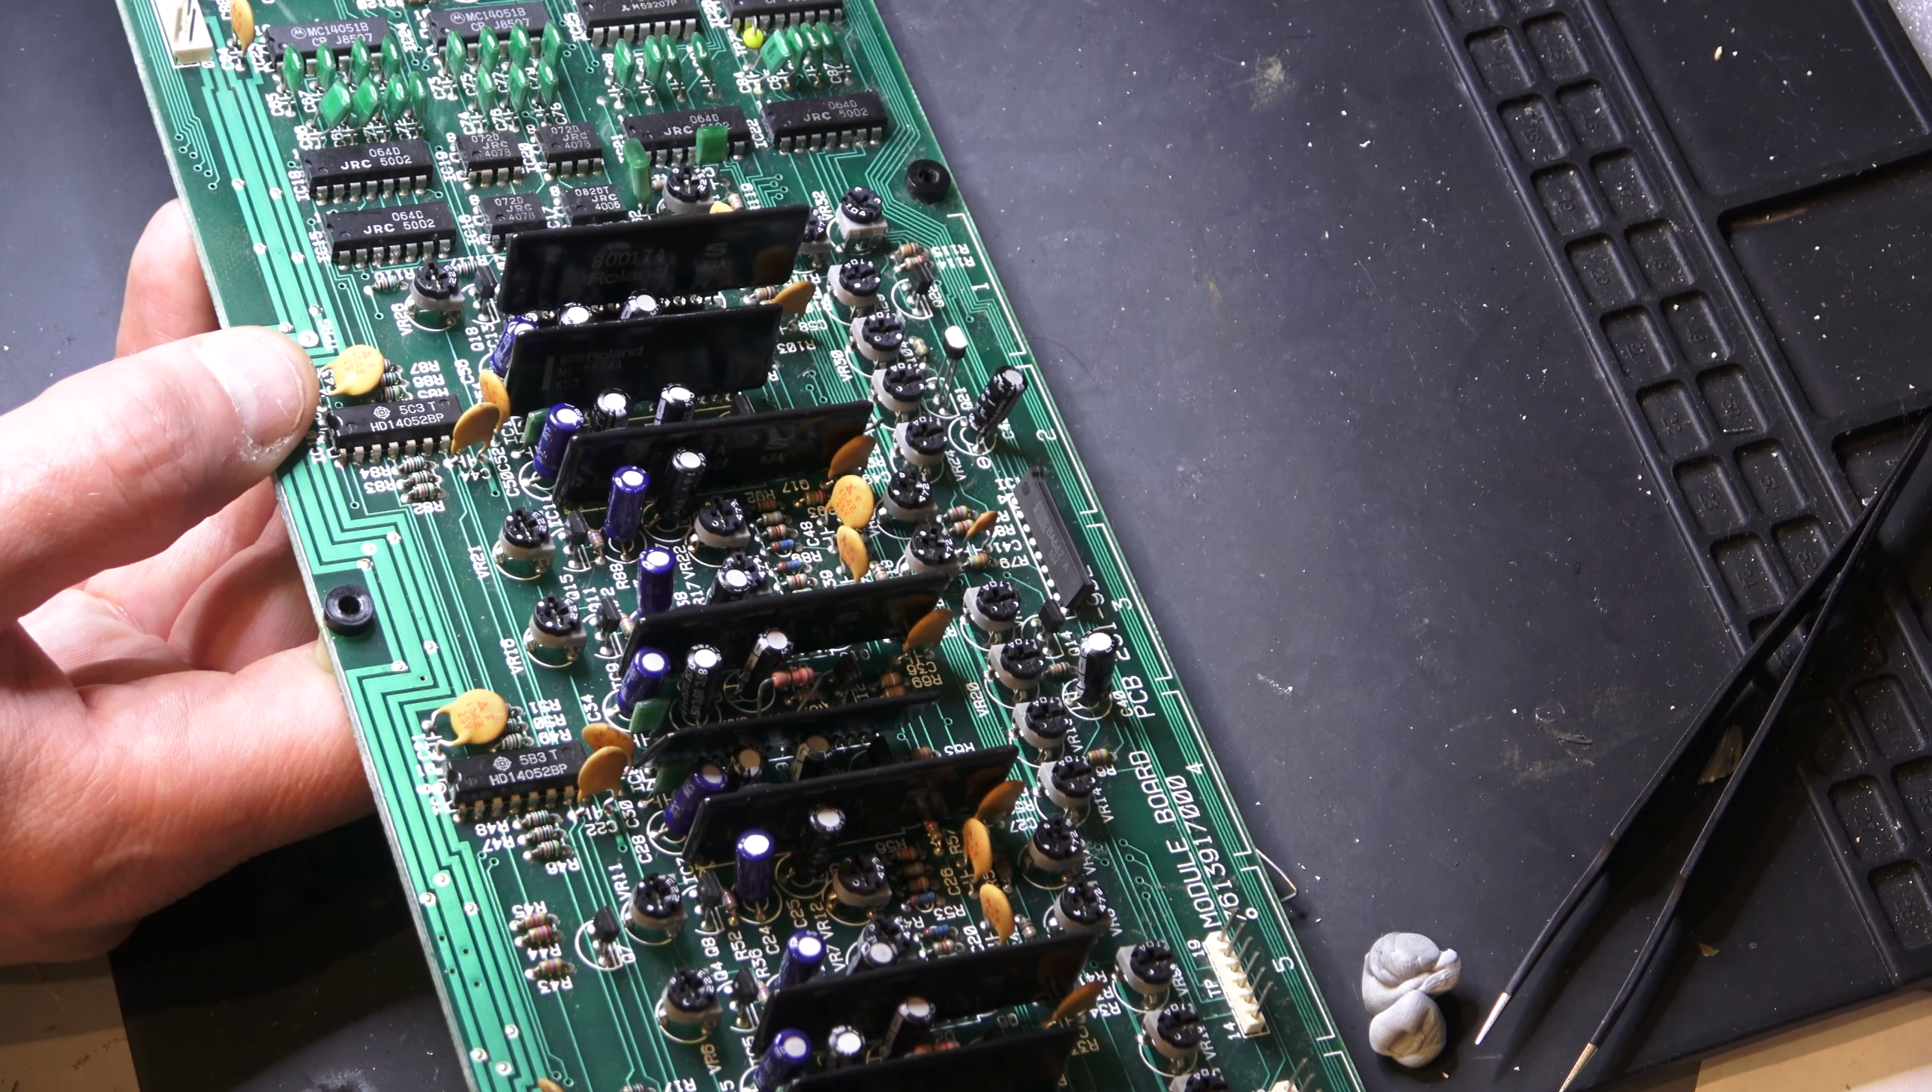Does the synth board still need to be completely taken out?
No.